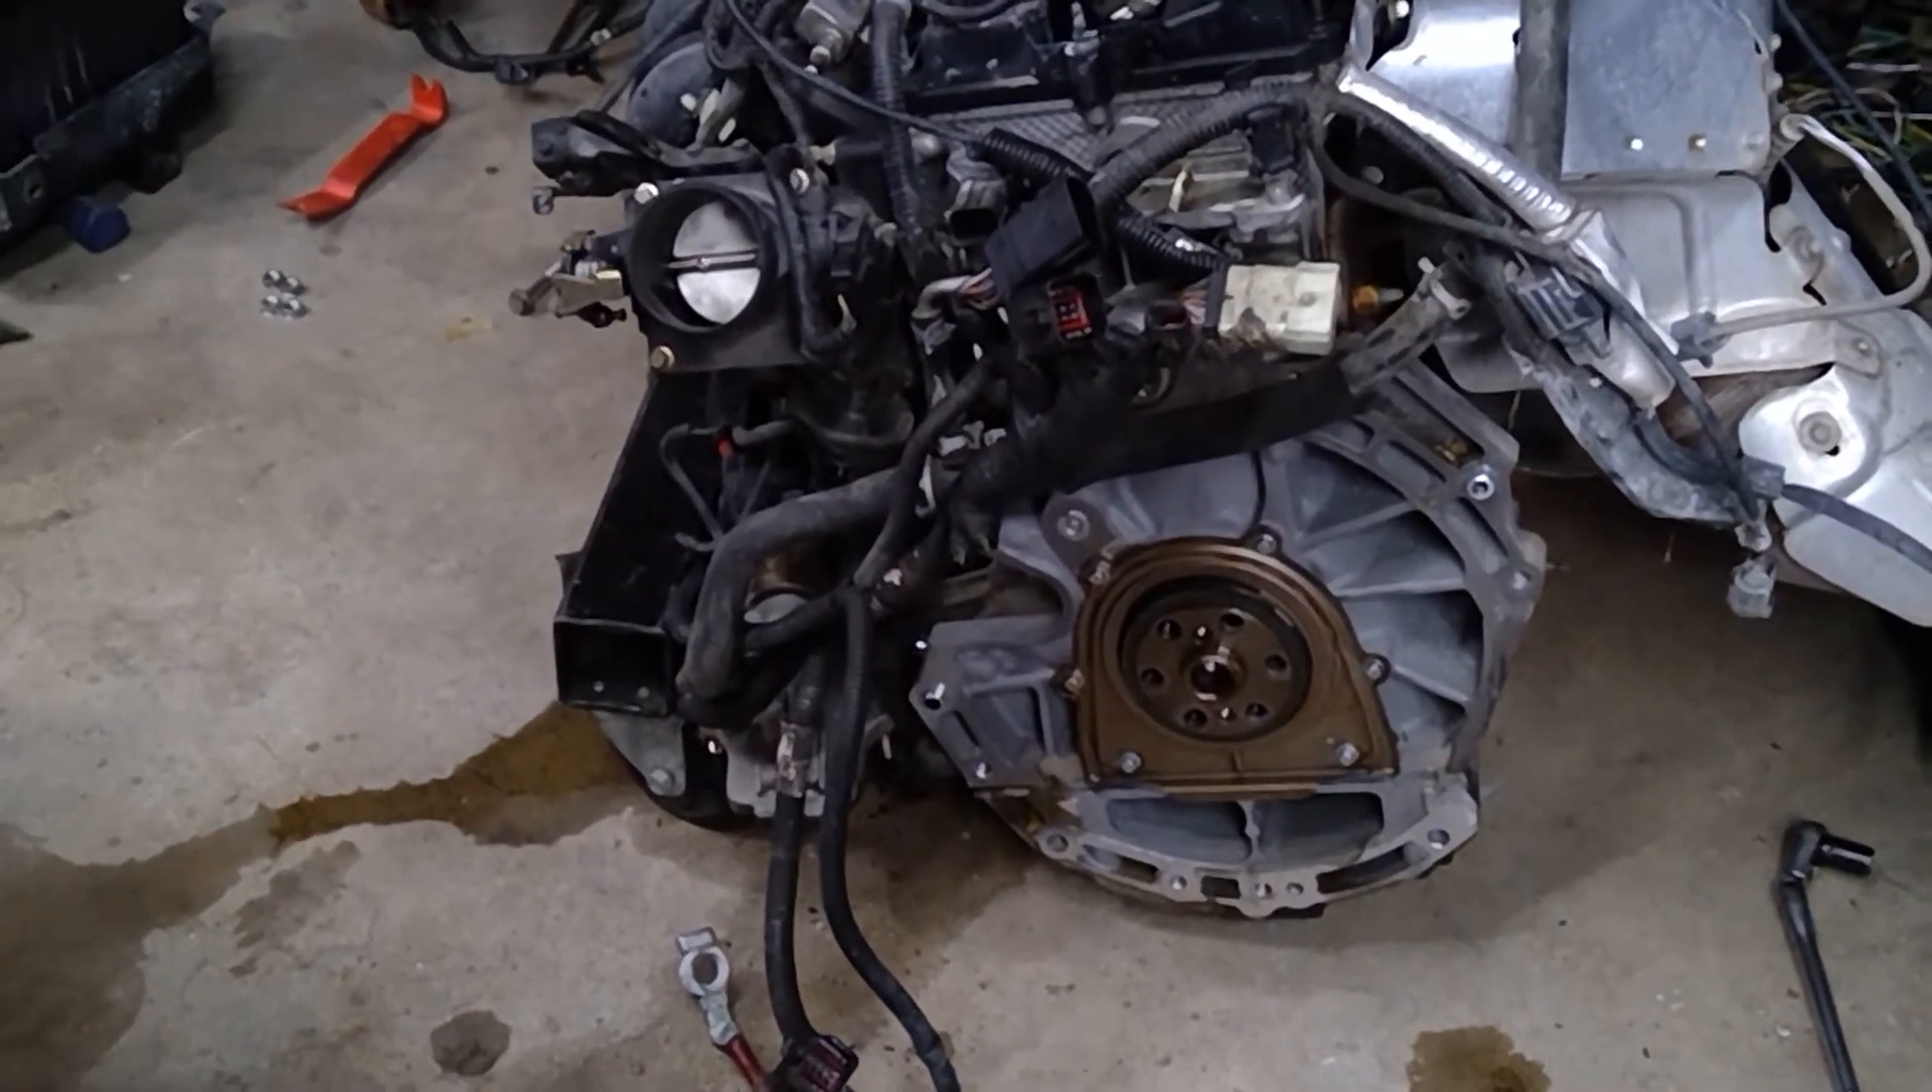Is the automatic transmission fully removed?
Yes.